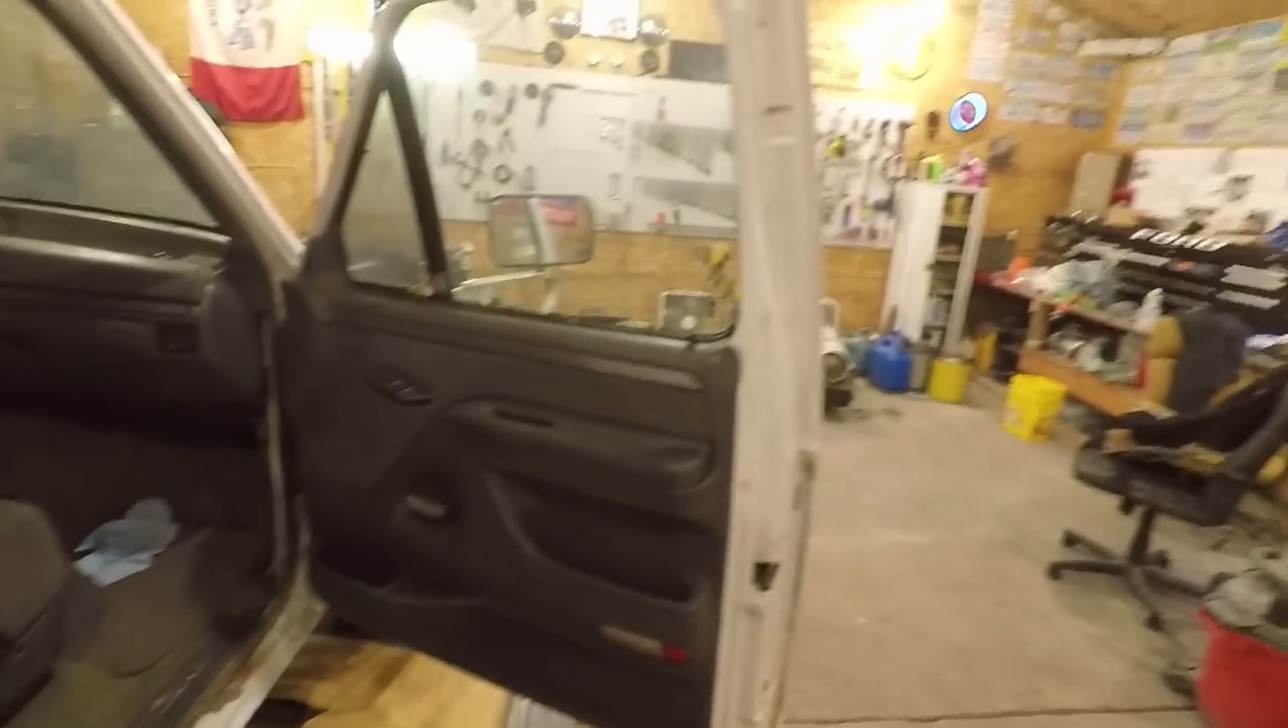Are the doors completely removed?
No.